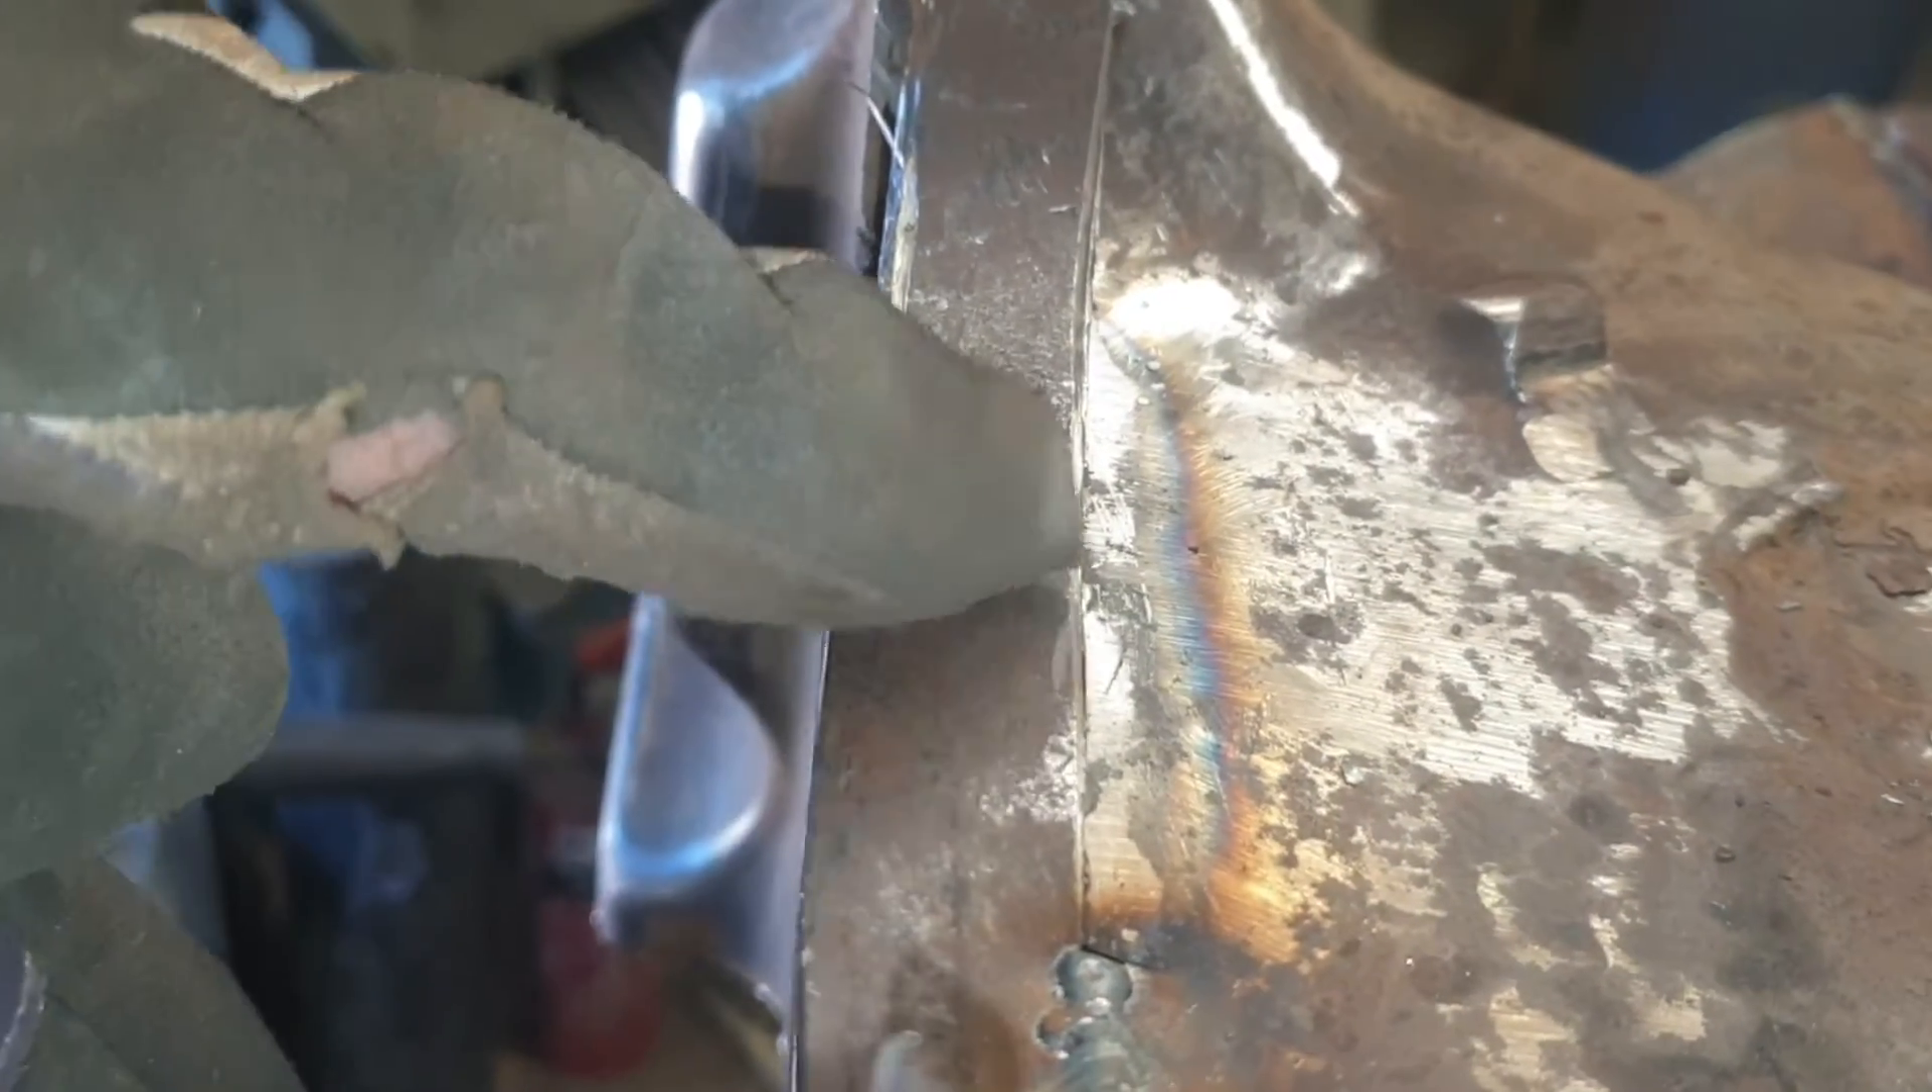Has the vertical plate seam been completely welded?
No.